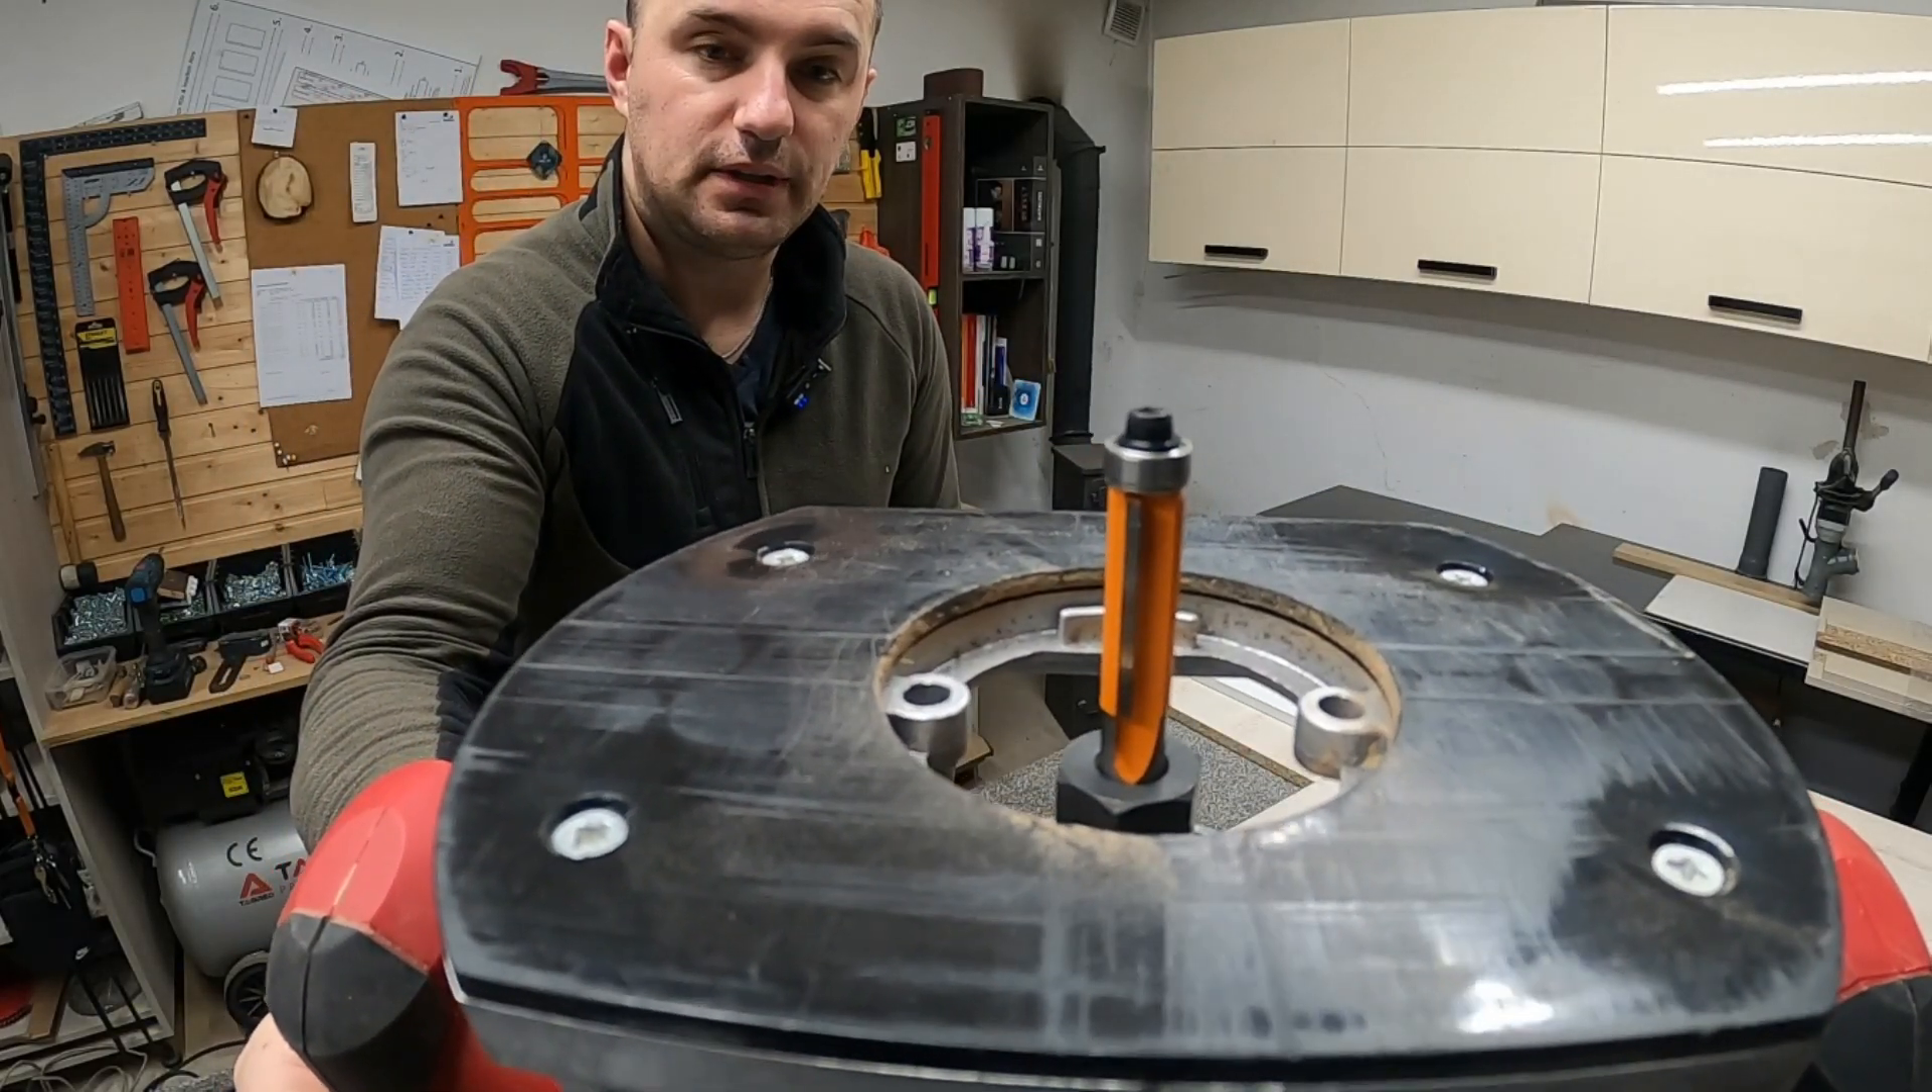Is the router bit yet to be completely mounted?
No.